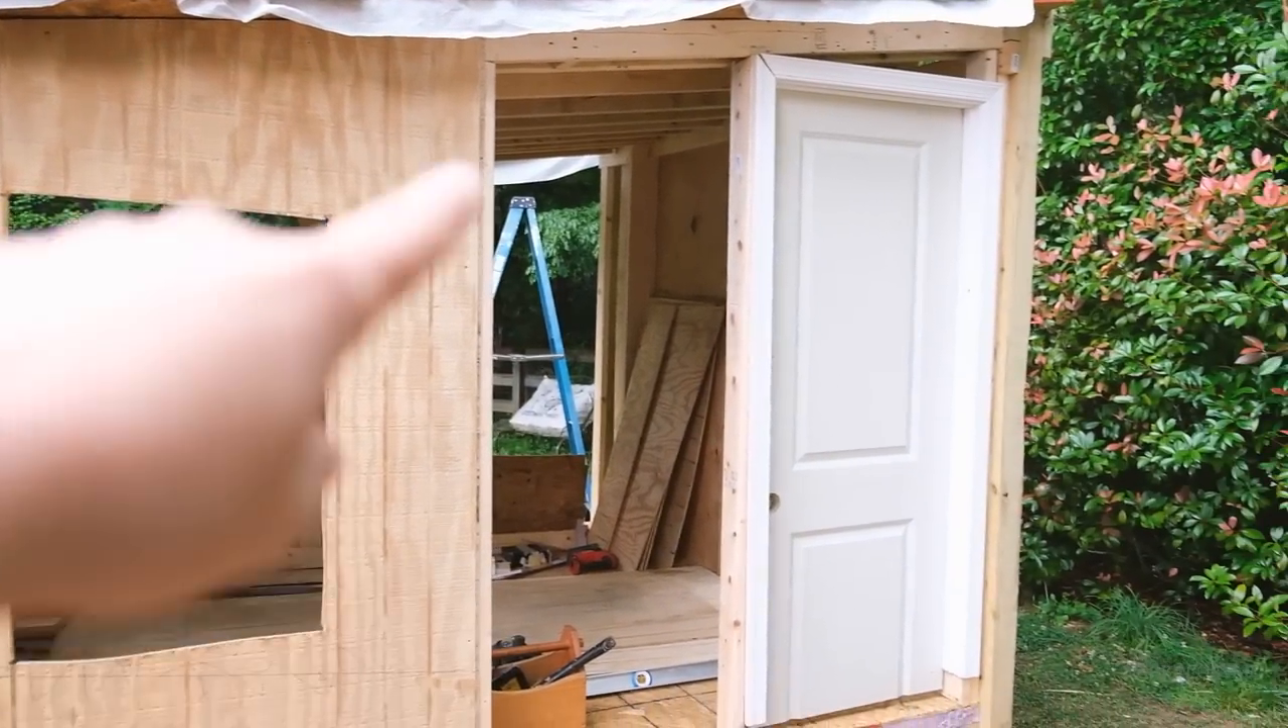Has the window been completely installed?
No.